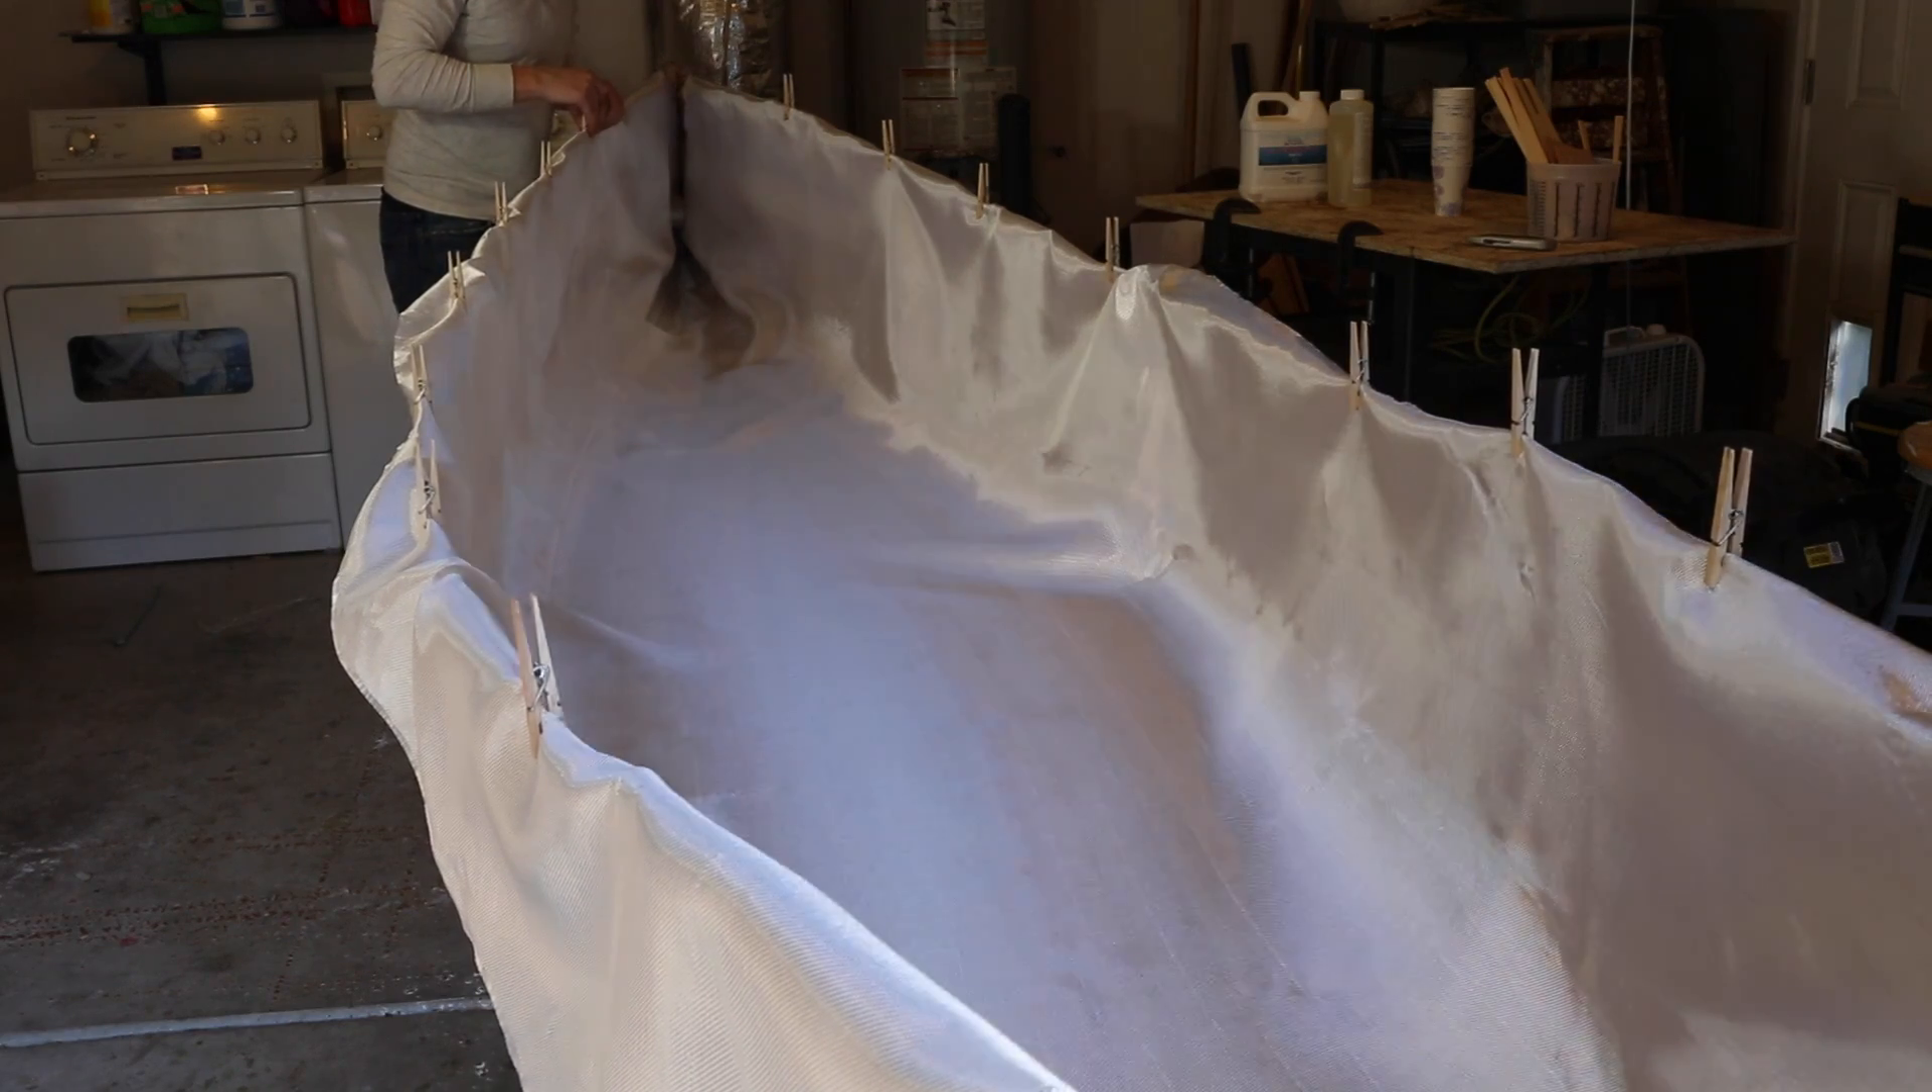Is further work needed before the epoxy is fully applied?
Yes.